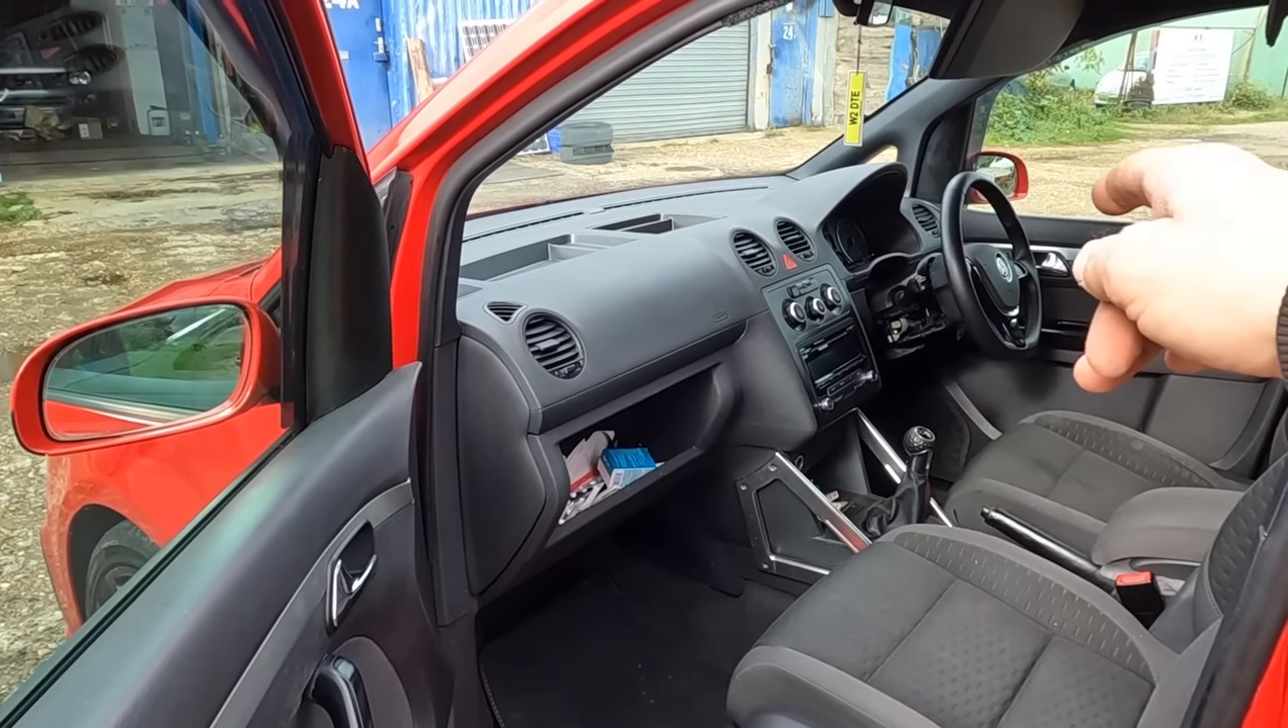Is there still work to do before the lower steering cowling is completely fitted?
Yes.